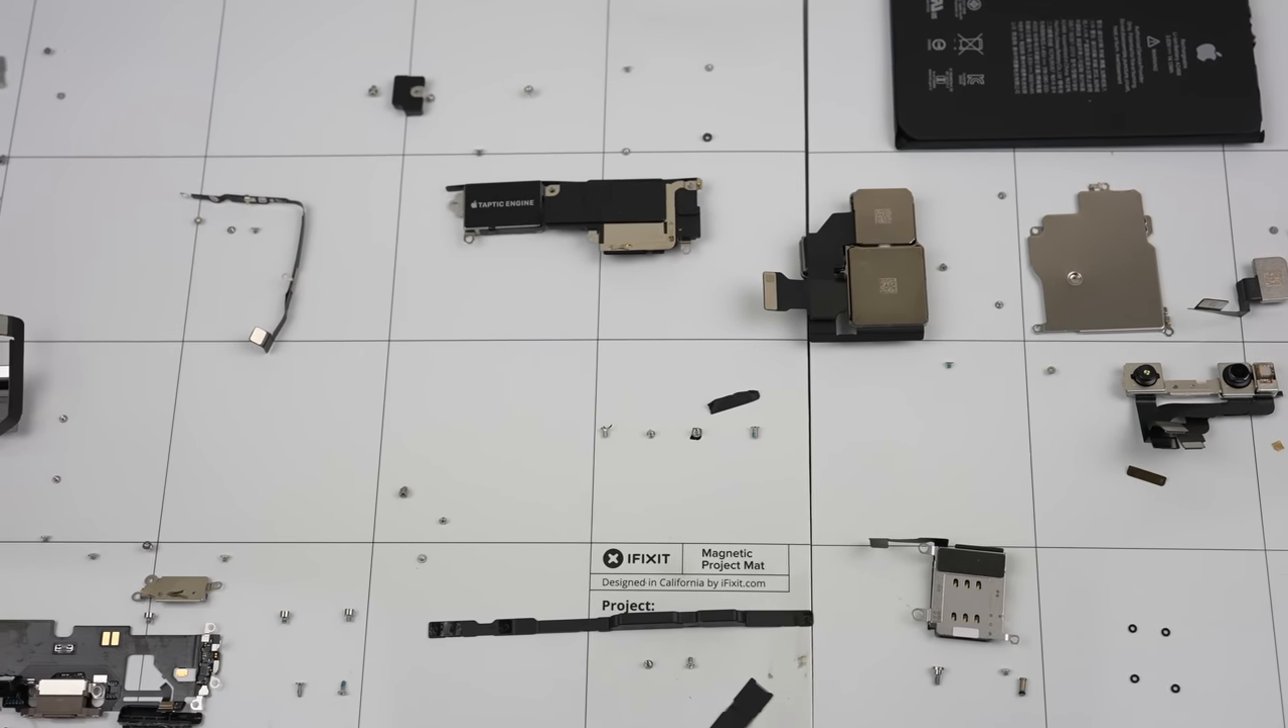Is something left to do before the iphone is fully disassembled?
No.